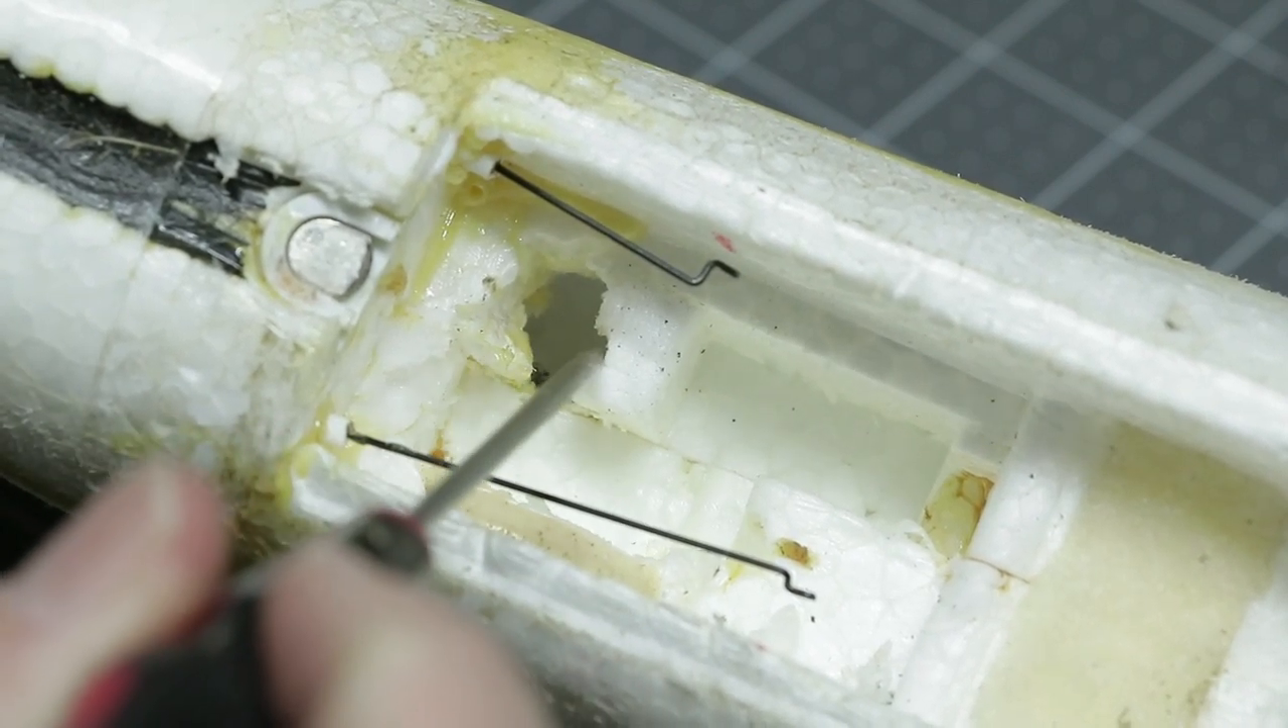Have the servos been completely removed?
Yes.